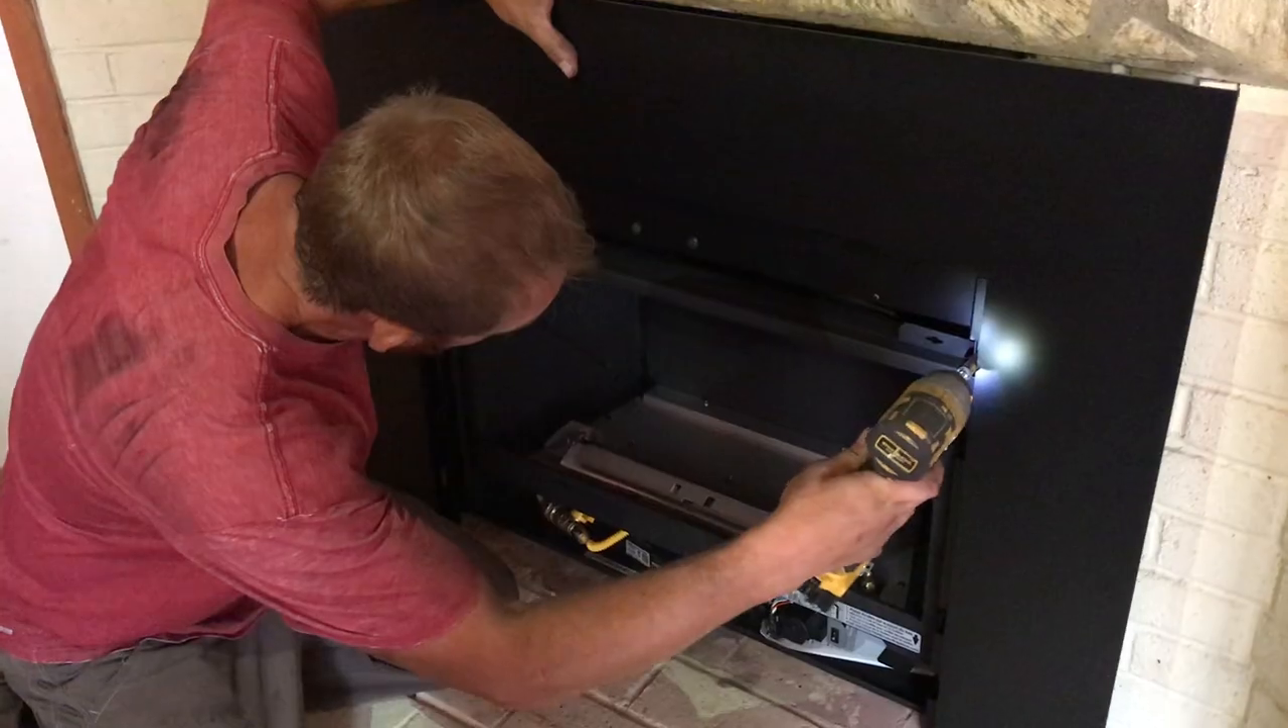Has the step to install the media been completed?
No.